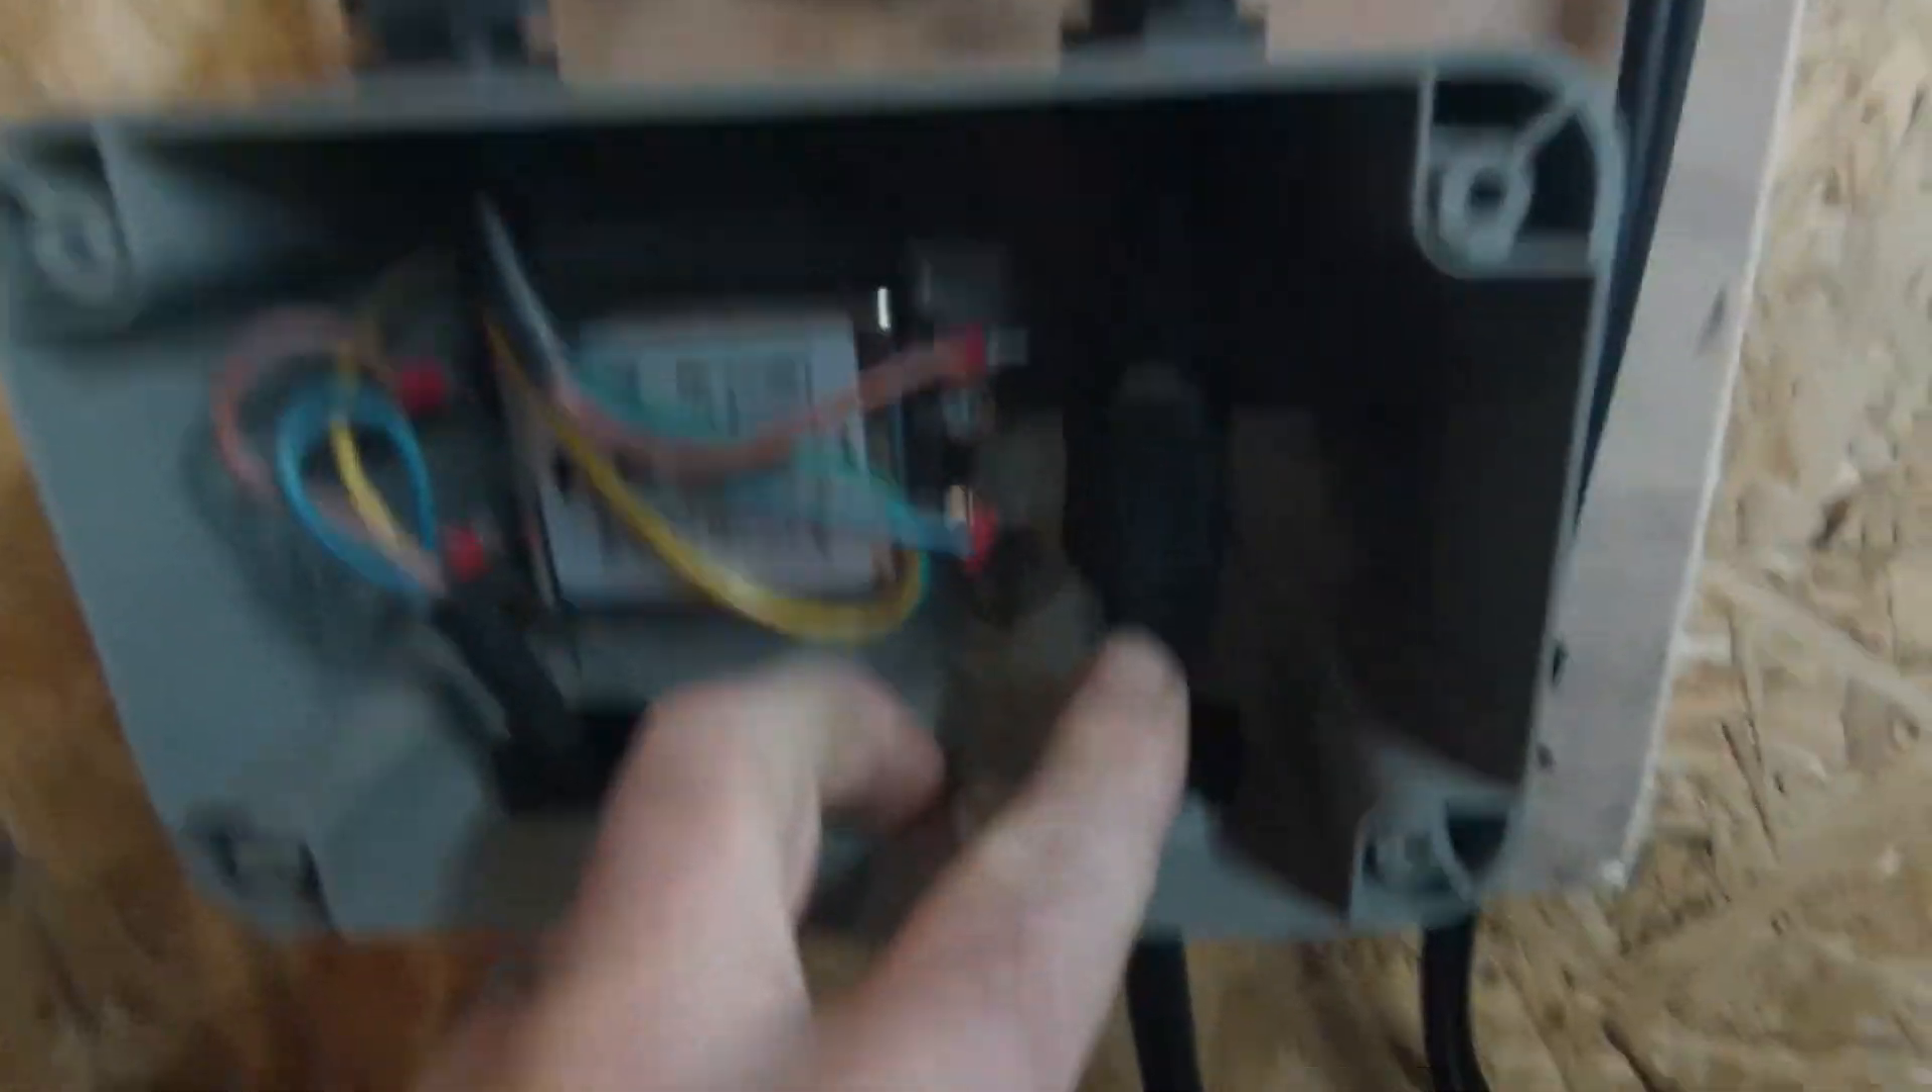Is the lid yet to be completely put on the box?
Yes.